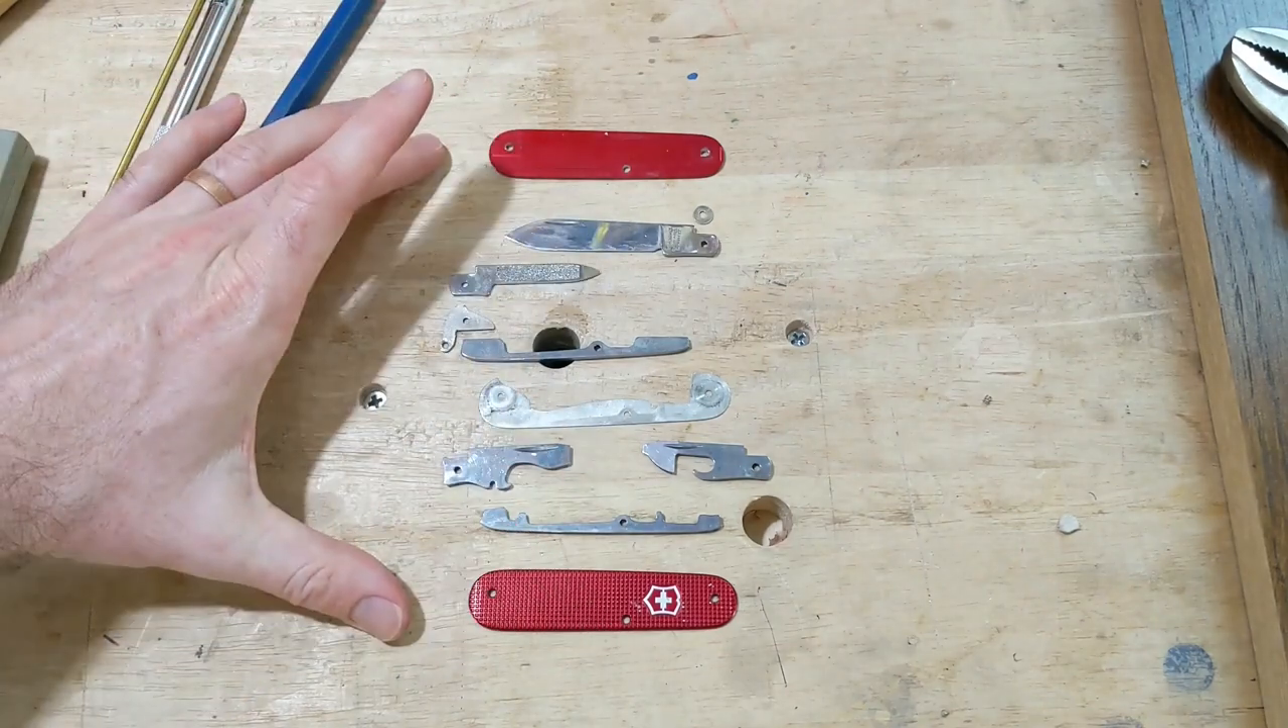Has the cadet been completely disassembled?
Yes.